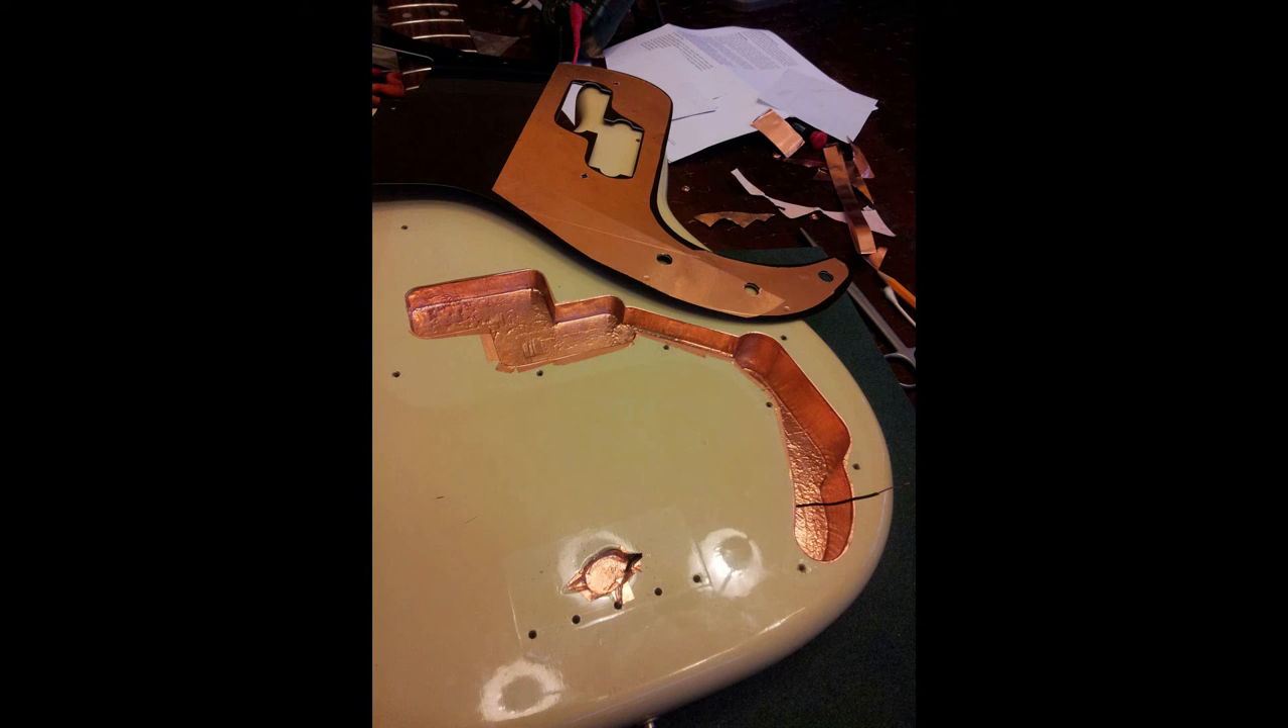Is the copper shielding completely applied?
Yes.